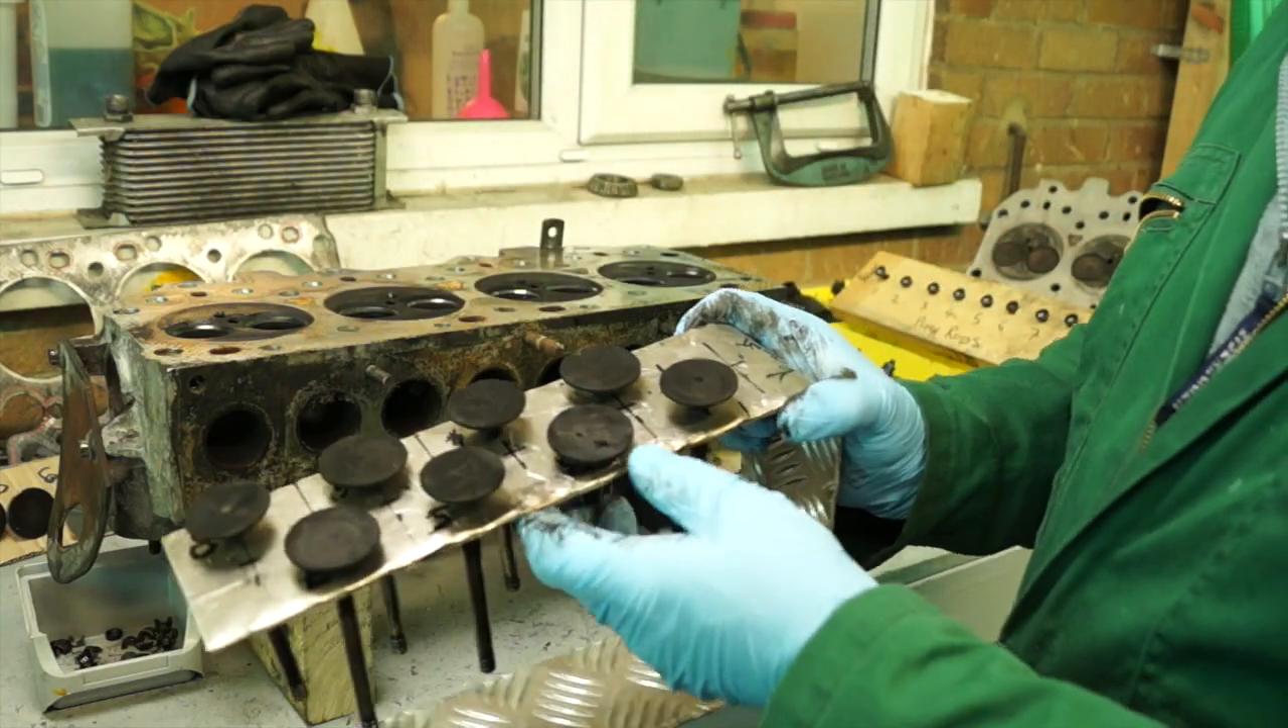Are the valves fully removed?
Yes.